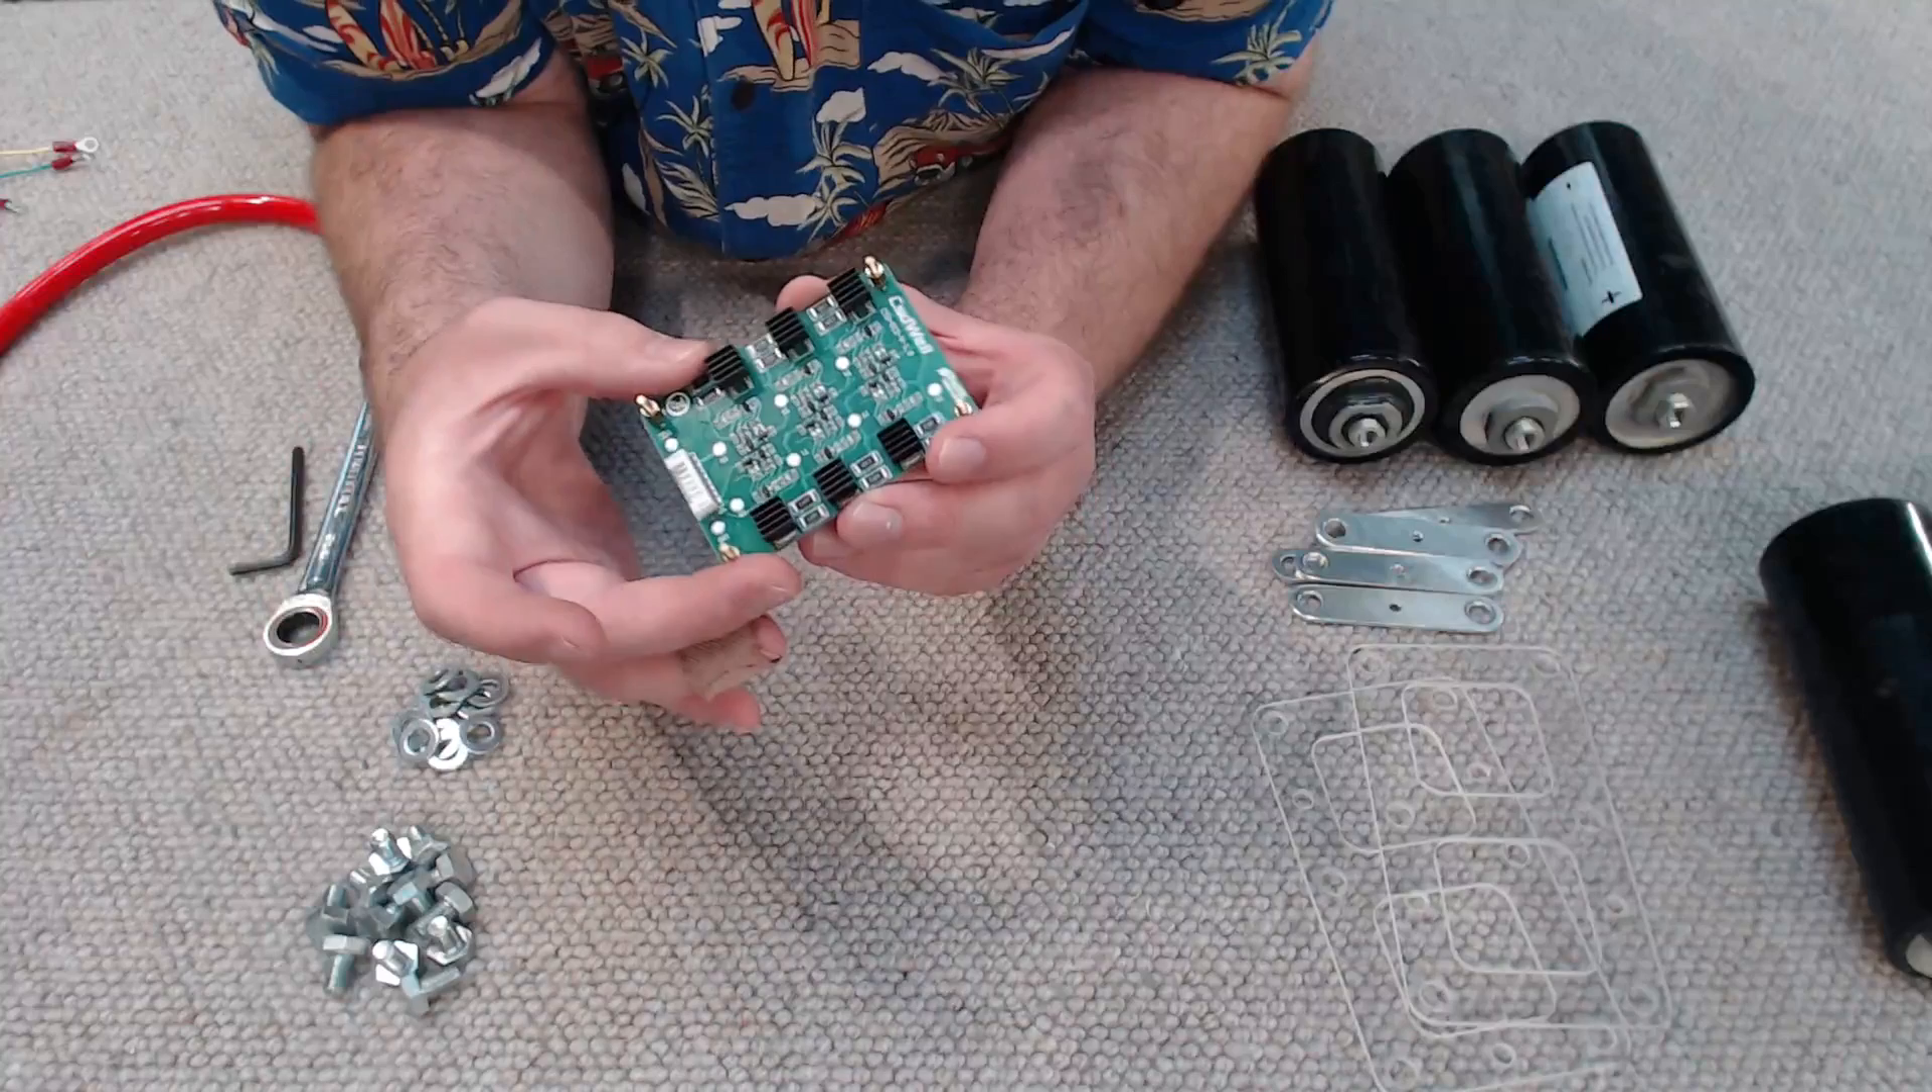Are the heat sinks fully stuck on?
Yes.